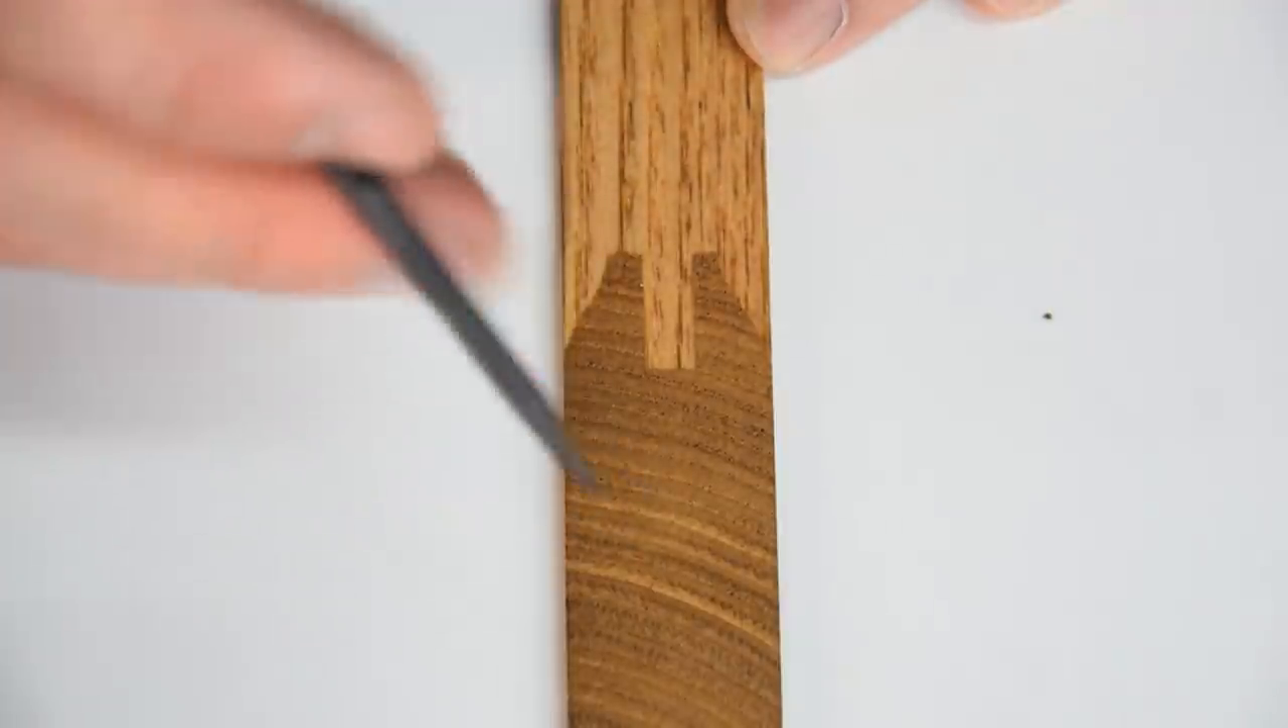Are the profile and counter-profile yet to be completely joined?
No.